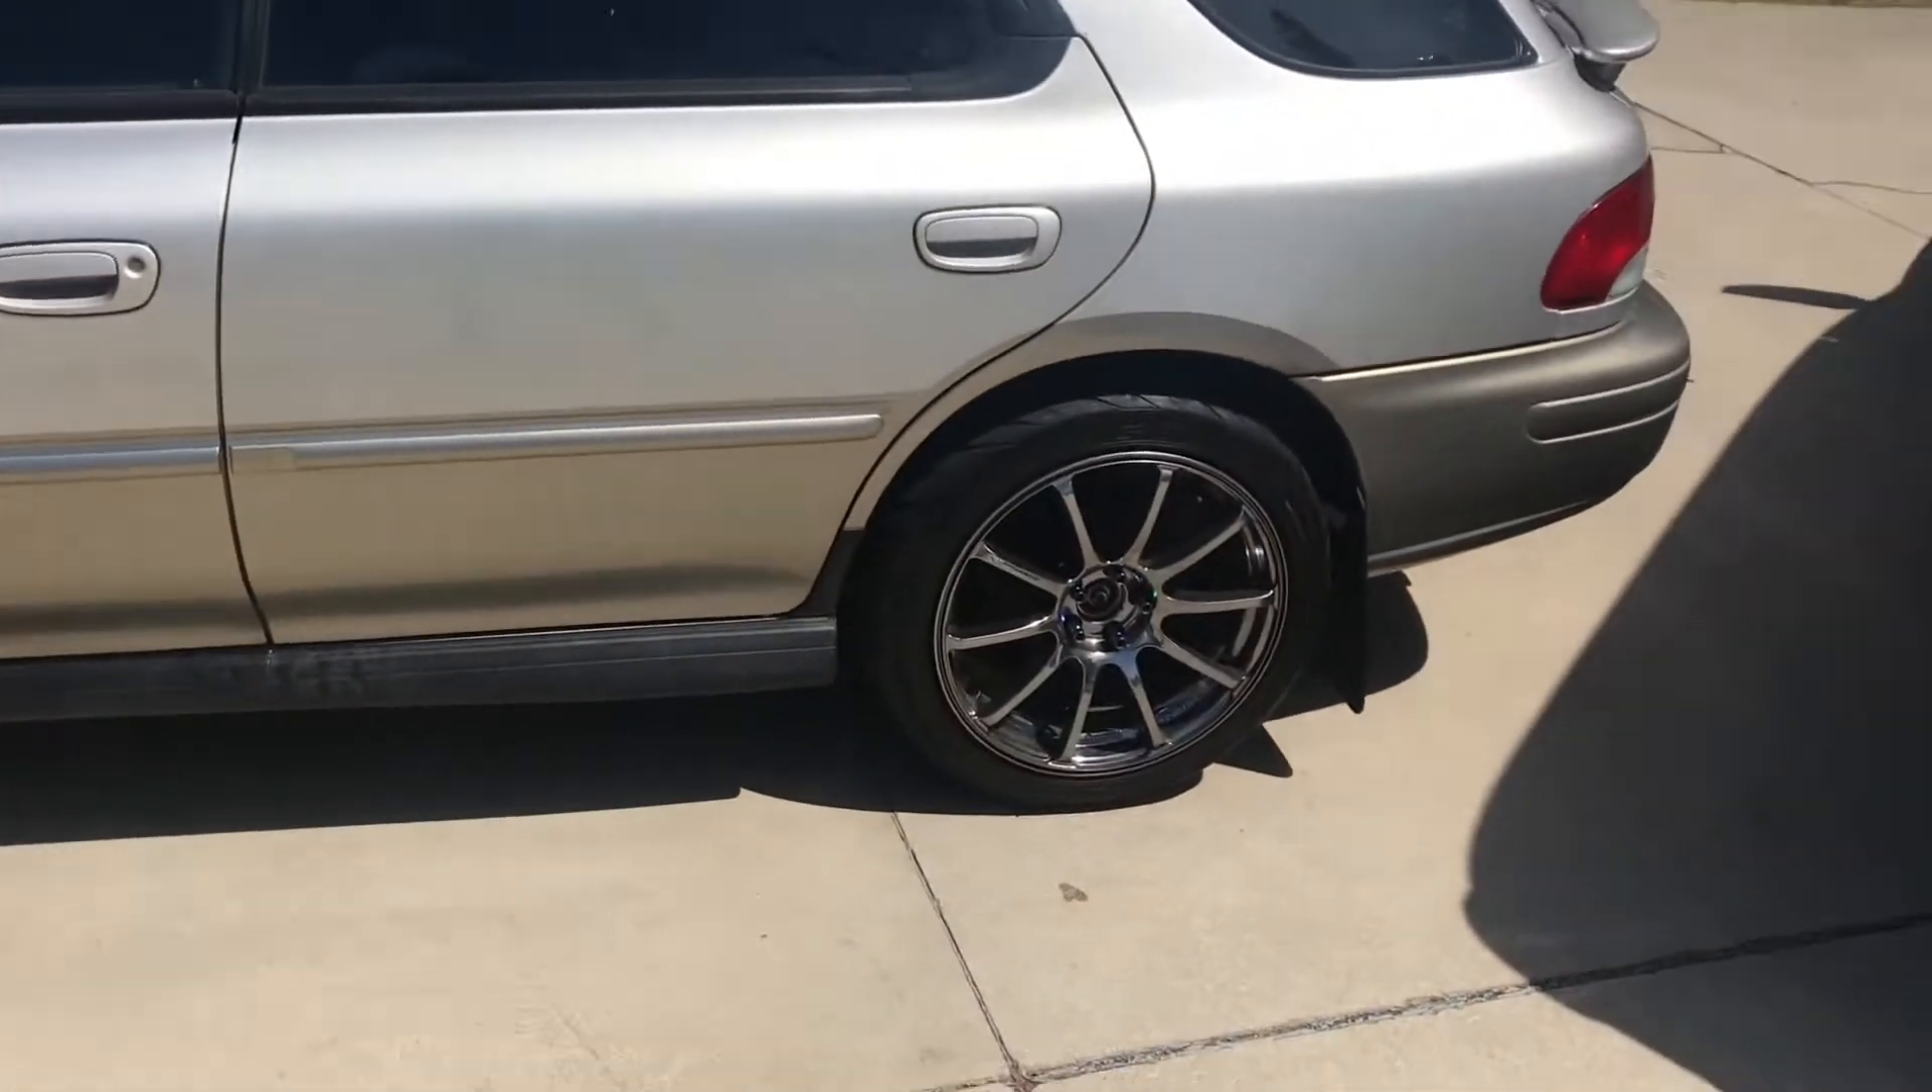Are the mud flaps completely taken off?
No.